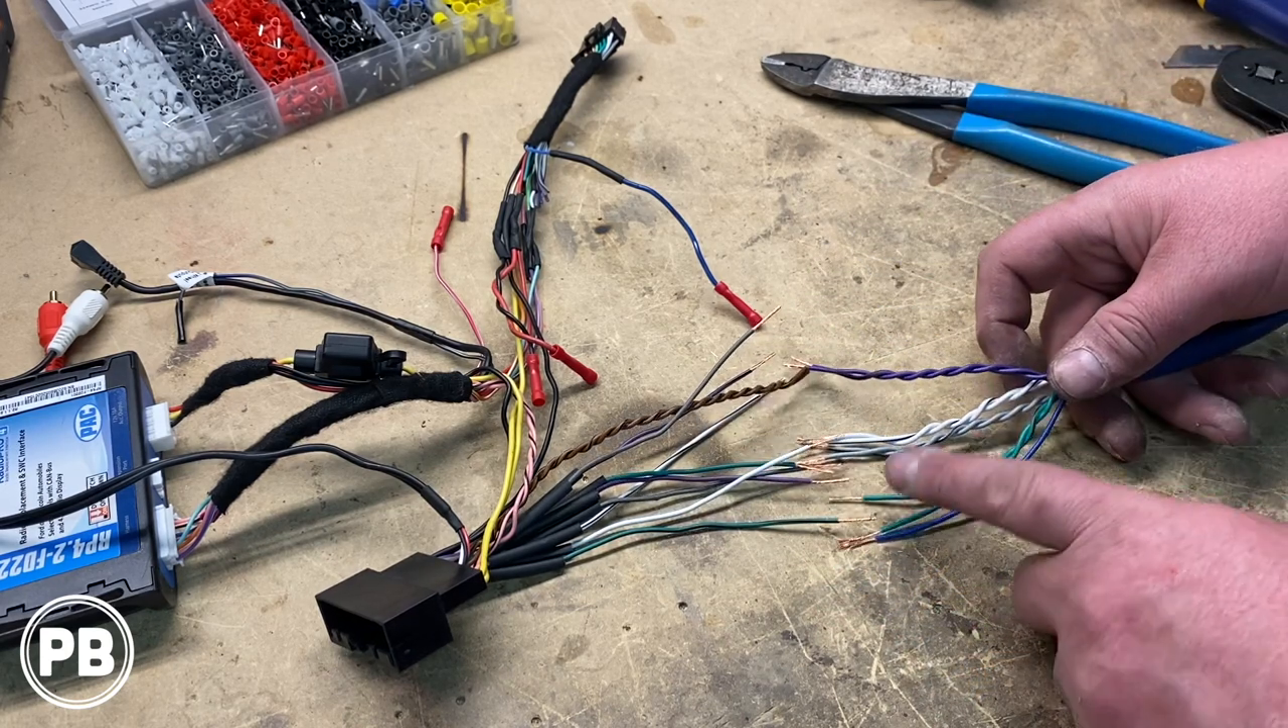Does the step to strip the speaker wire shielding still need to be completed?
No.